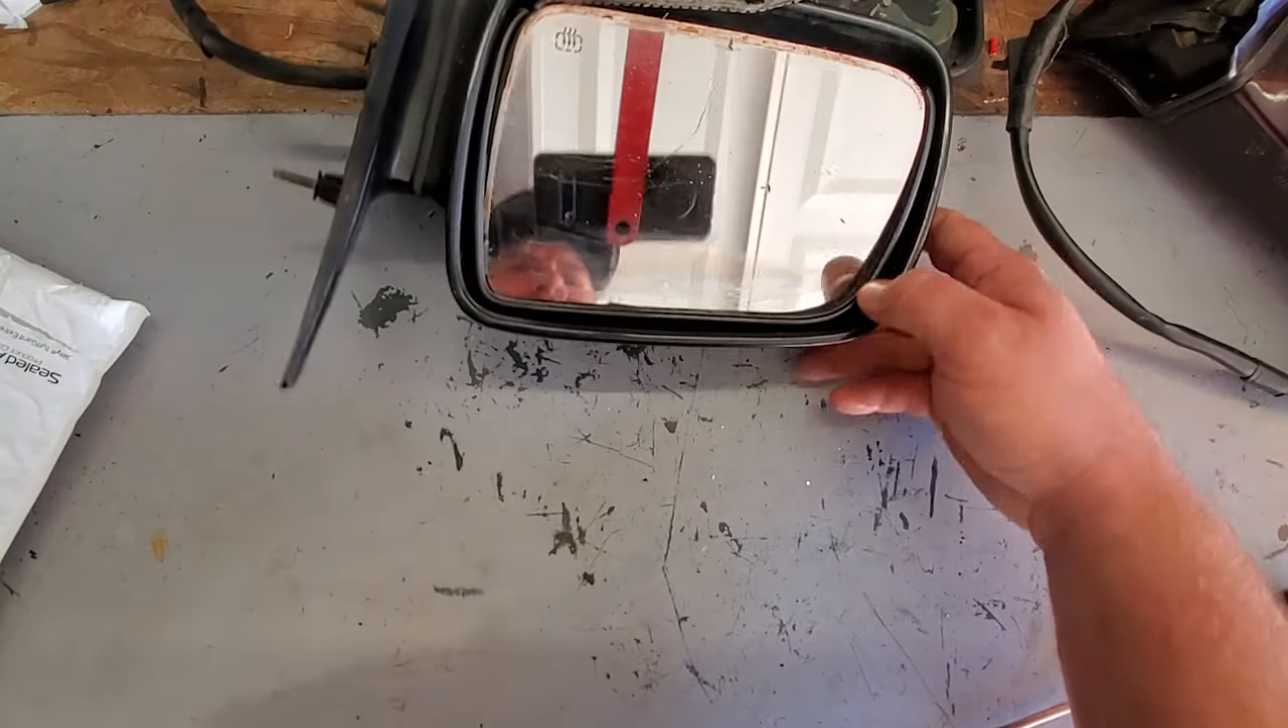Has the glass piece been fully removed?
No.